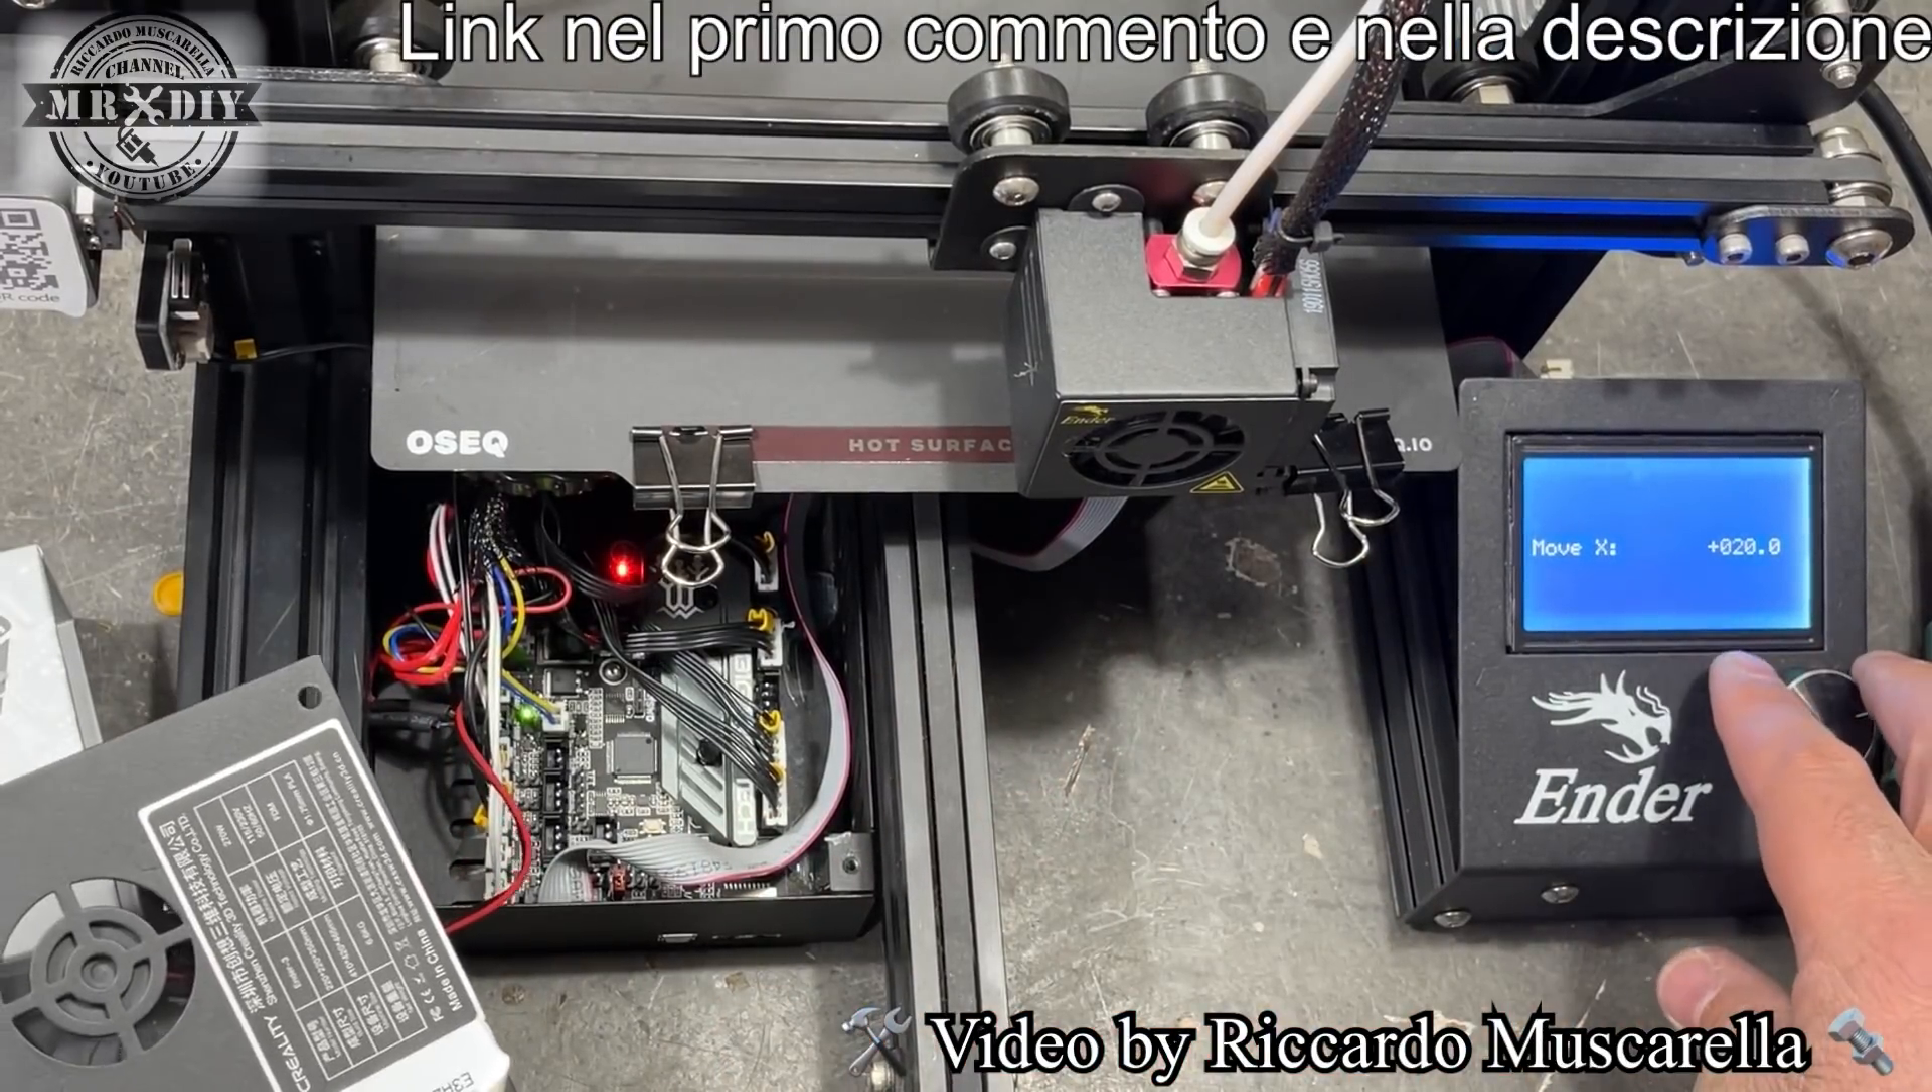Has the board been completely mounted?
Yes.